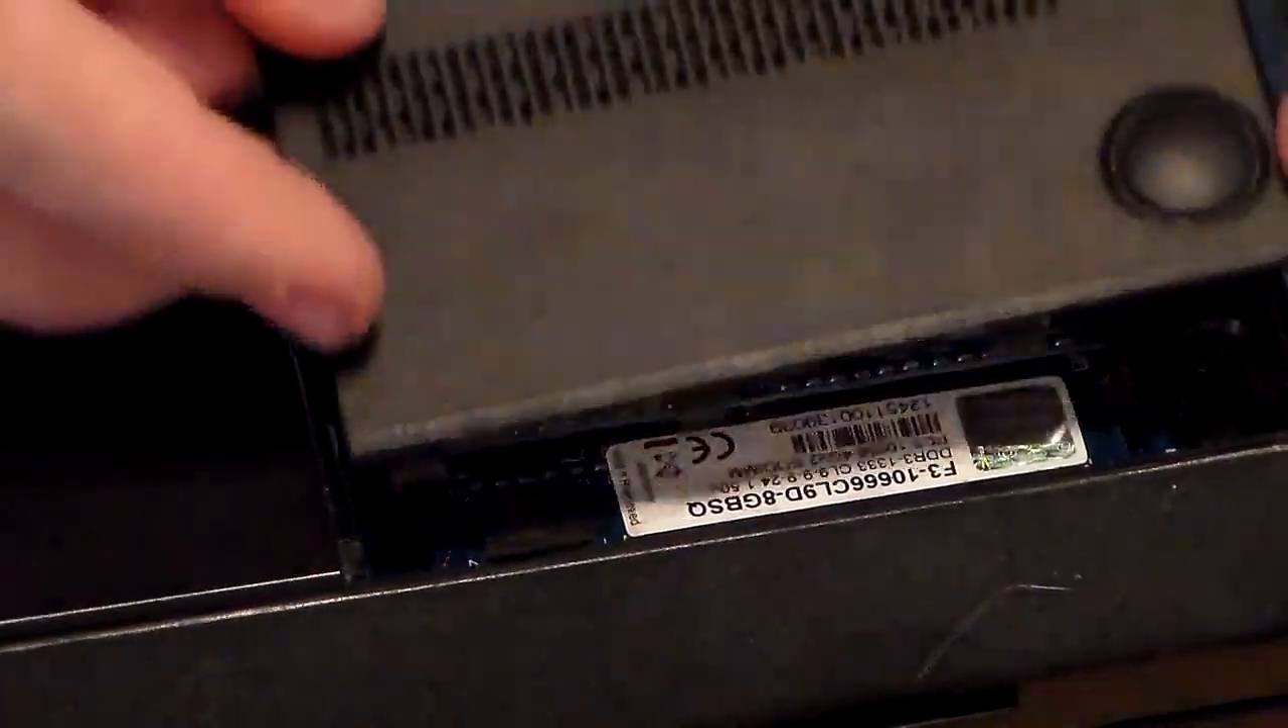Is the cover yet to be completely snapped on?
Yes.